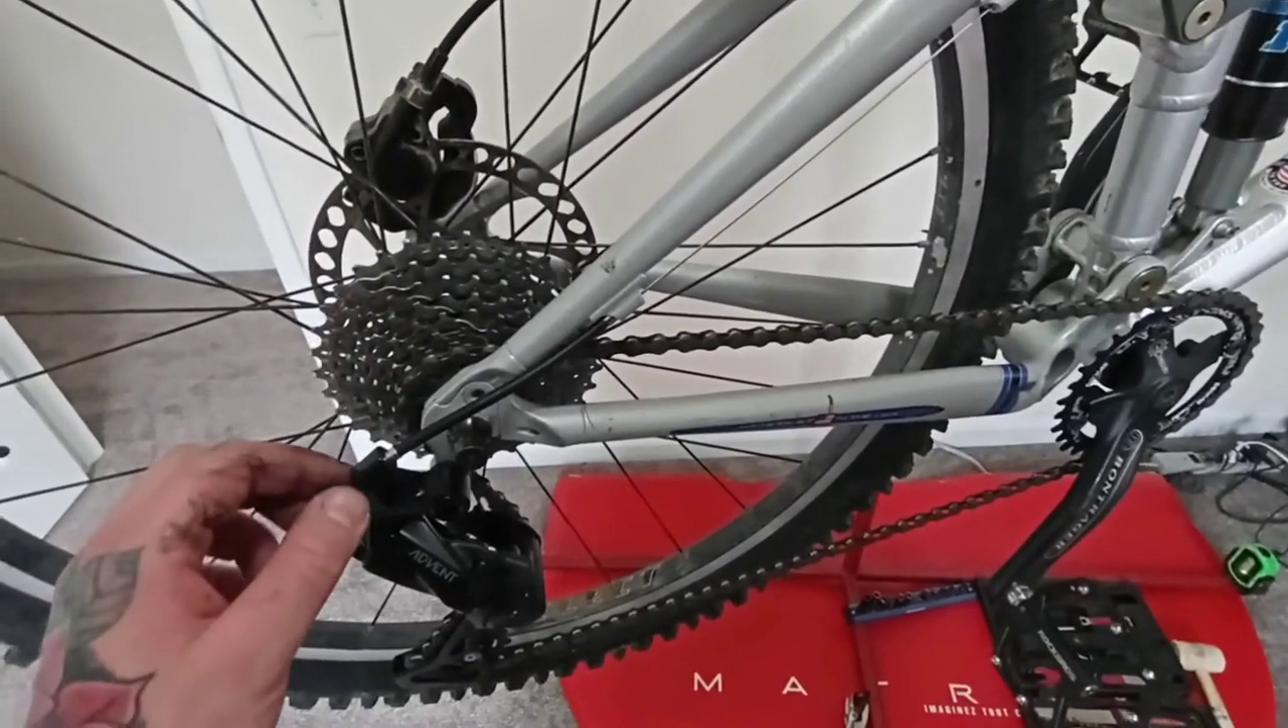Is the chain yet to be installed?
No.